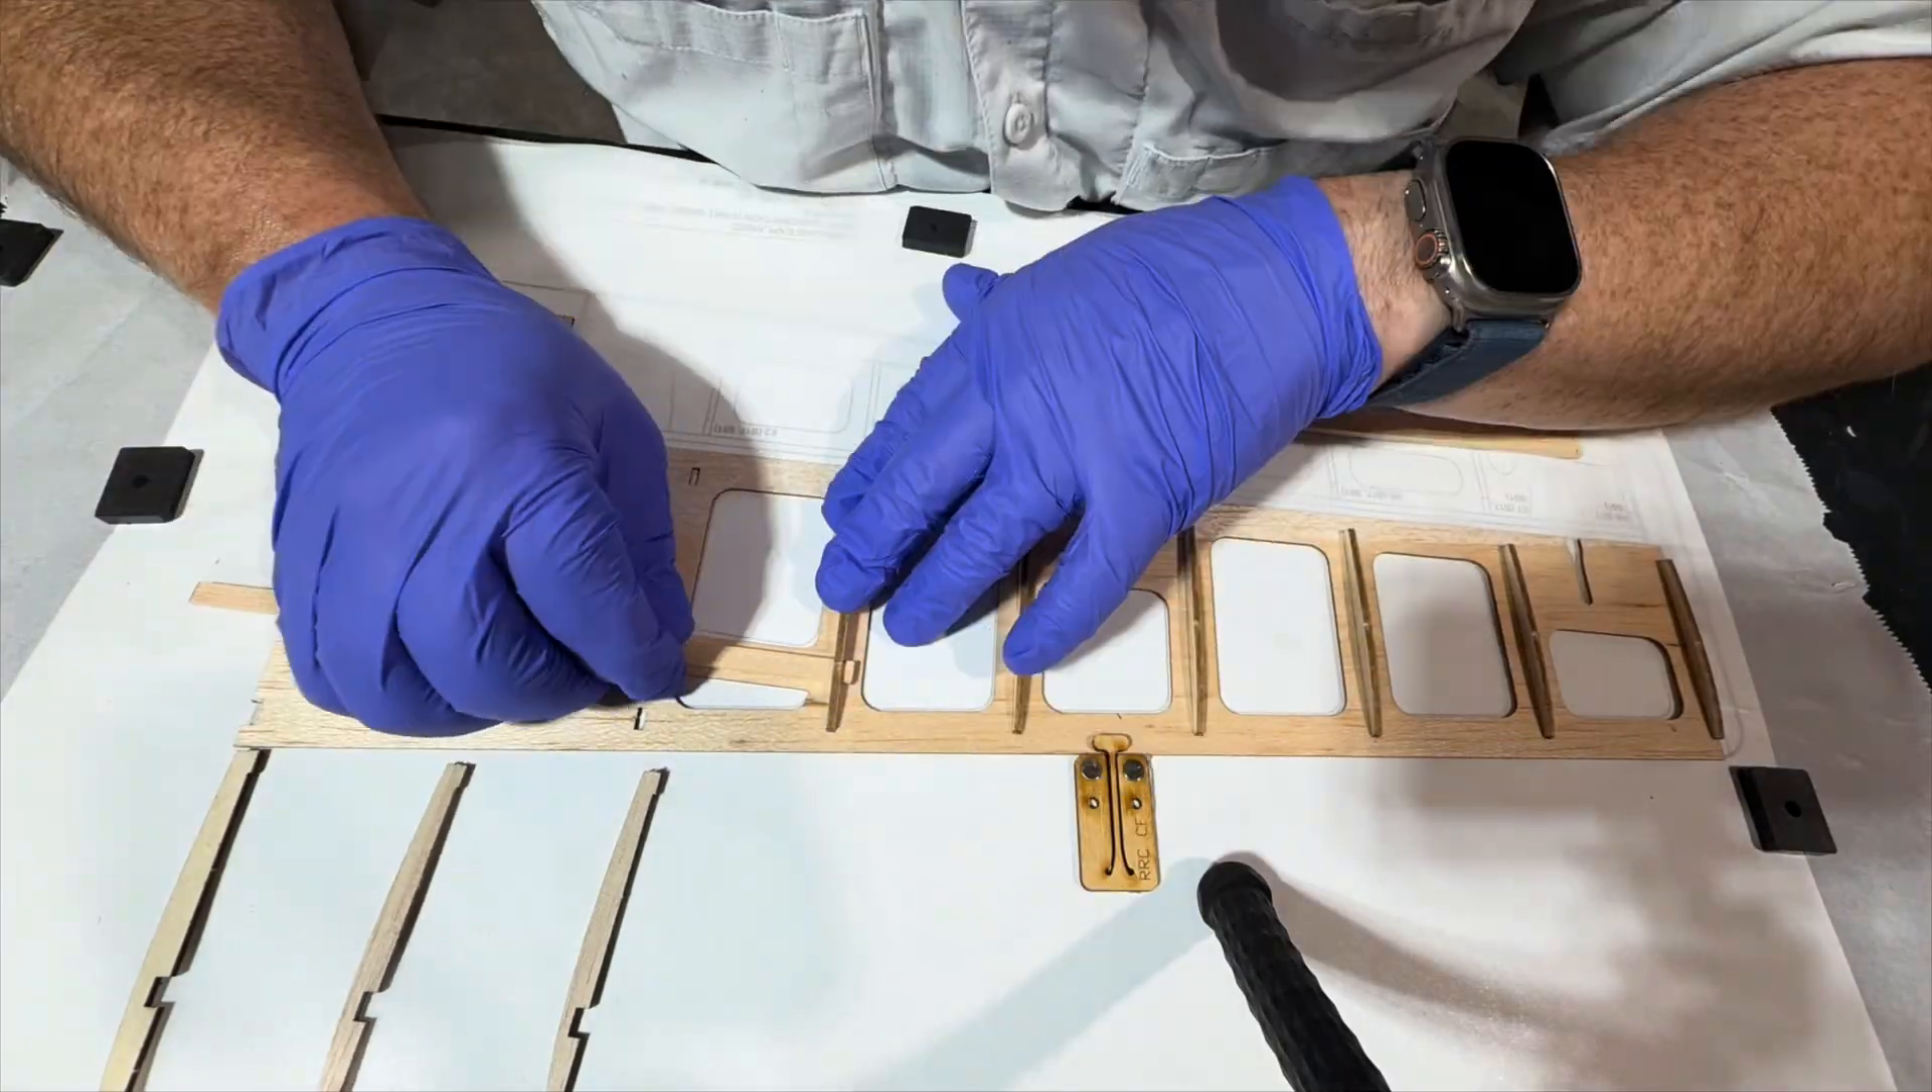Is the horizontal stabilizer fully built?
No.